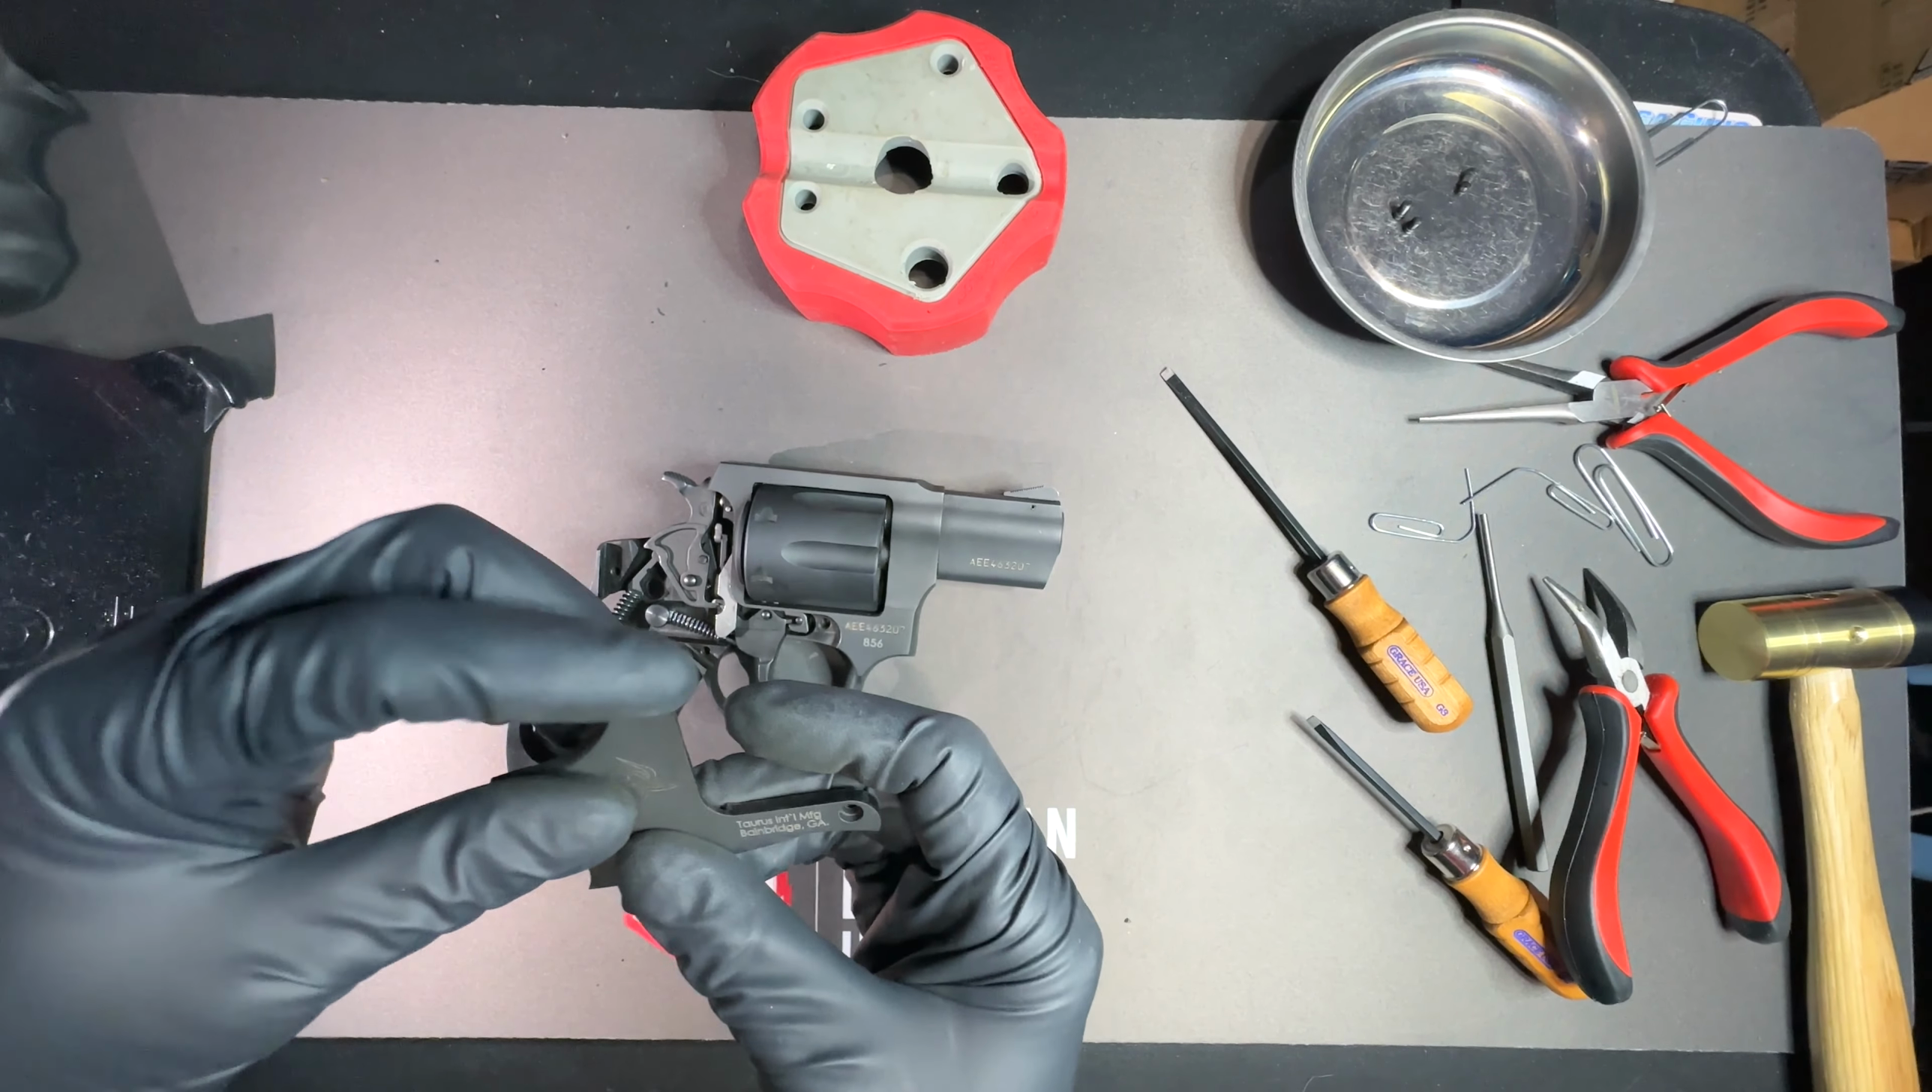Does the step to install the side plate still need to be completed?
Yes.